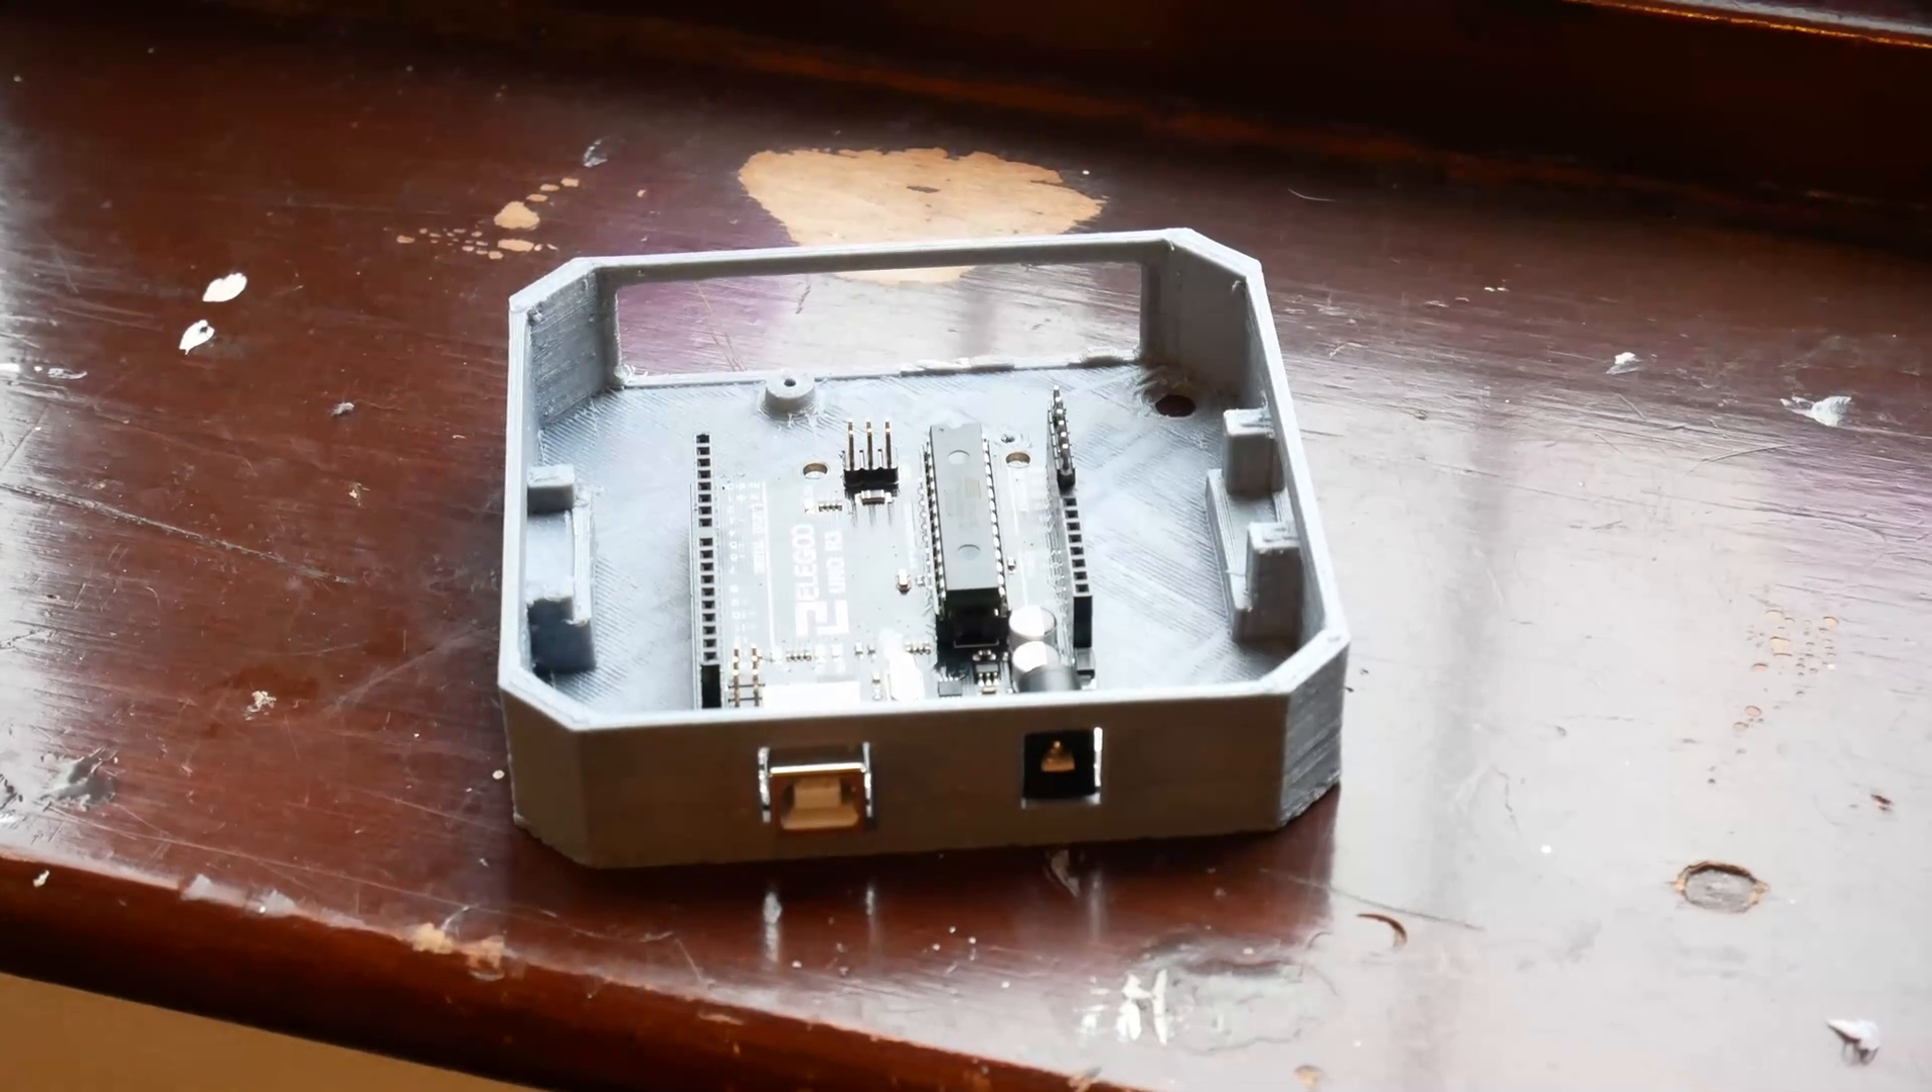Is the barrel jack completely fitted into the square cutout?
Yes.